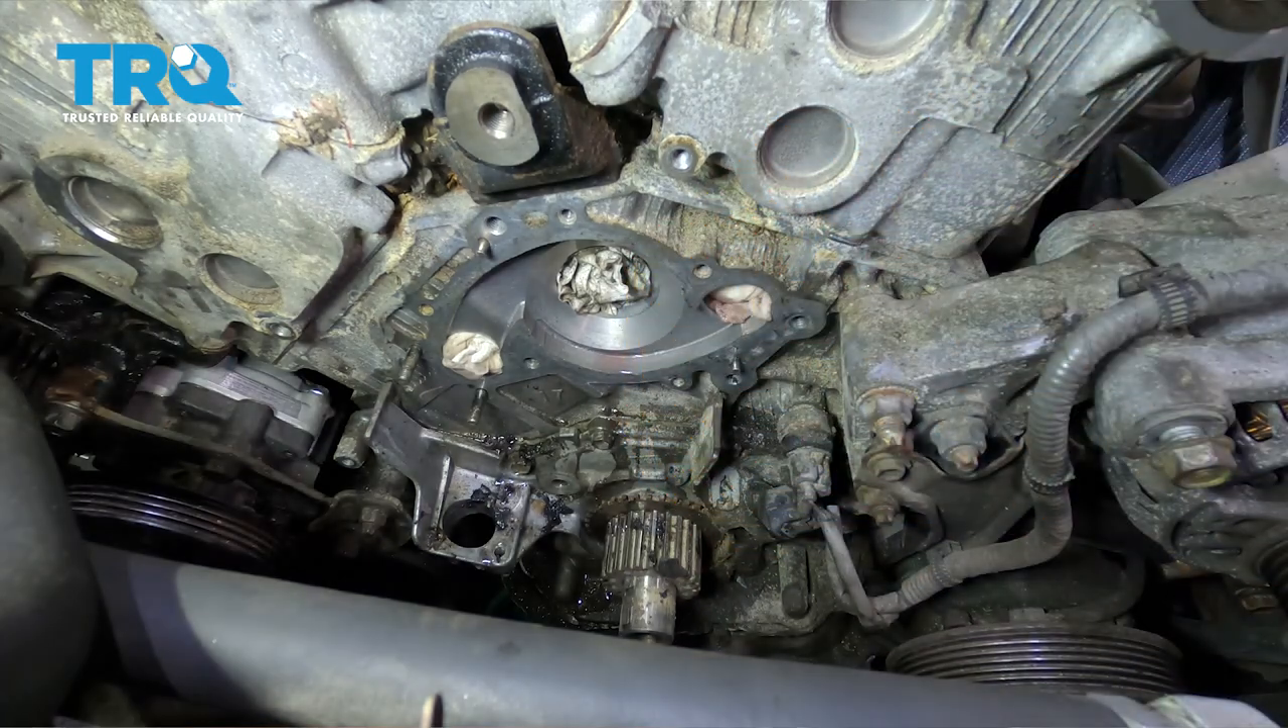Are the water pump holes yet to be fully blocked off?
No.